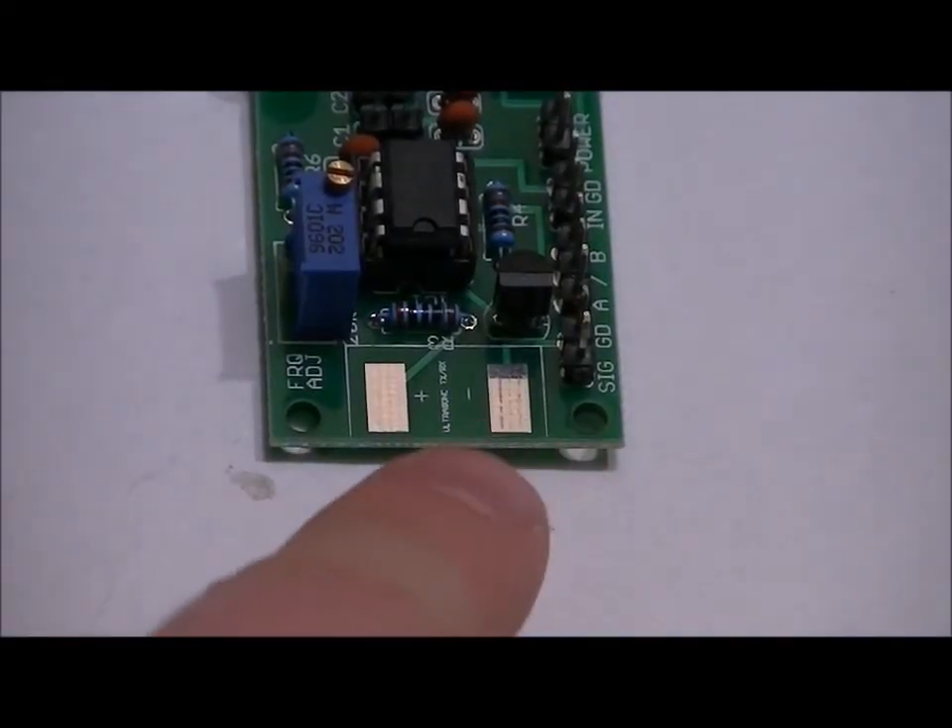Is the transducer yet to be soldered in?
Yes.